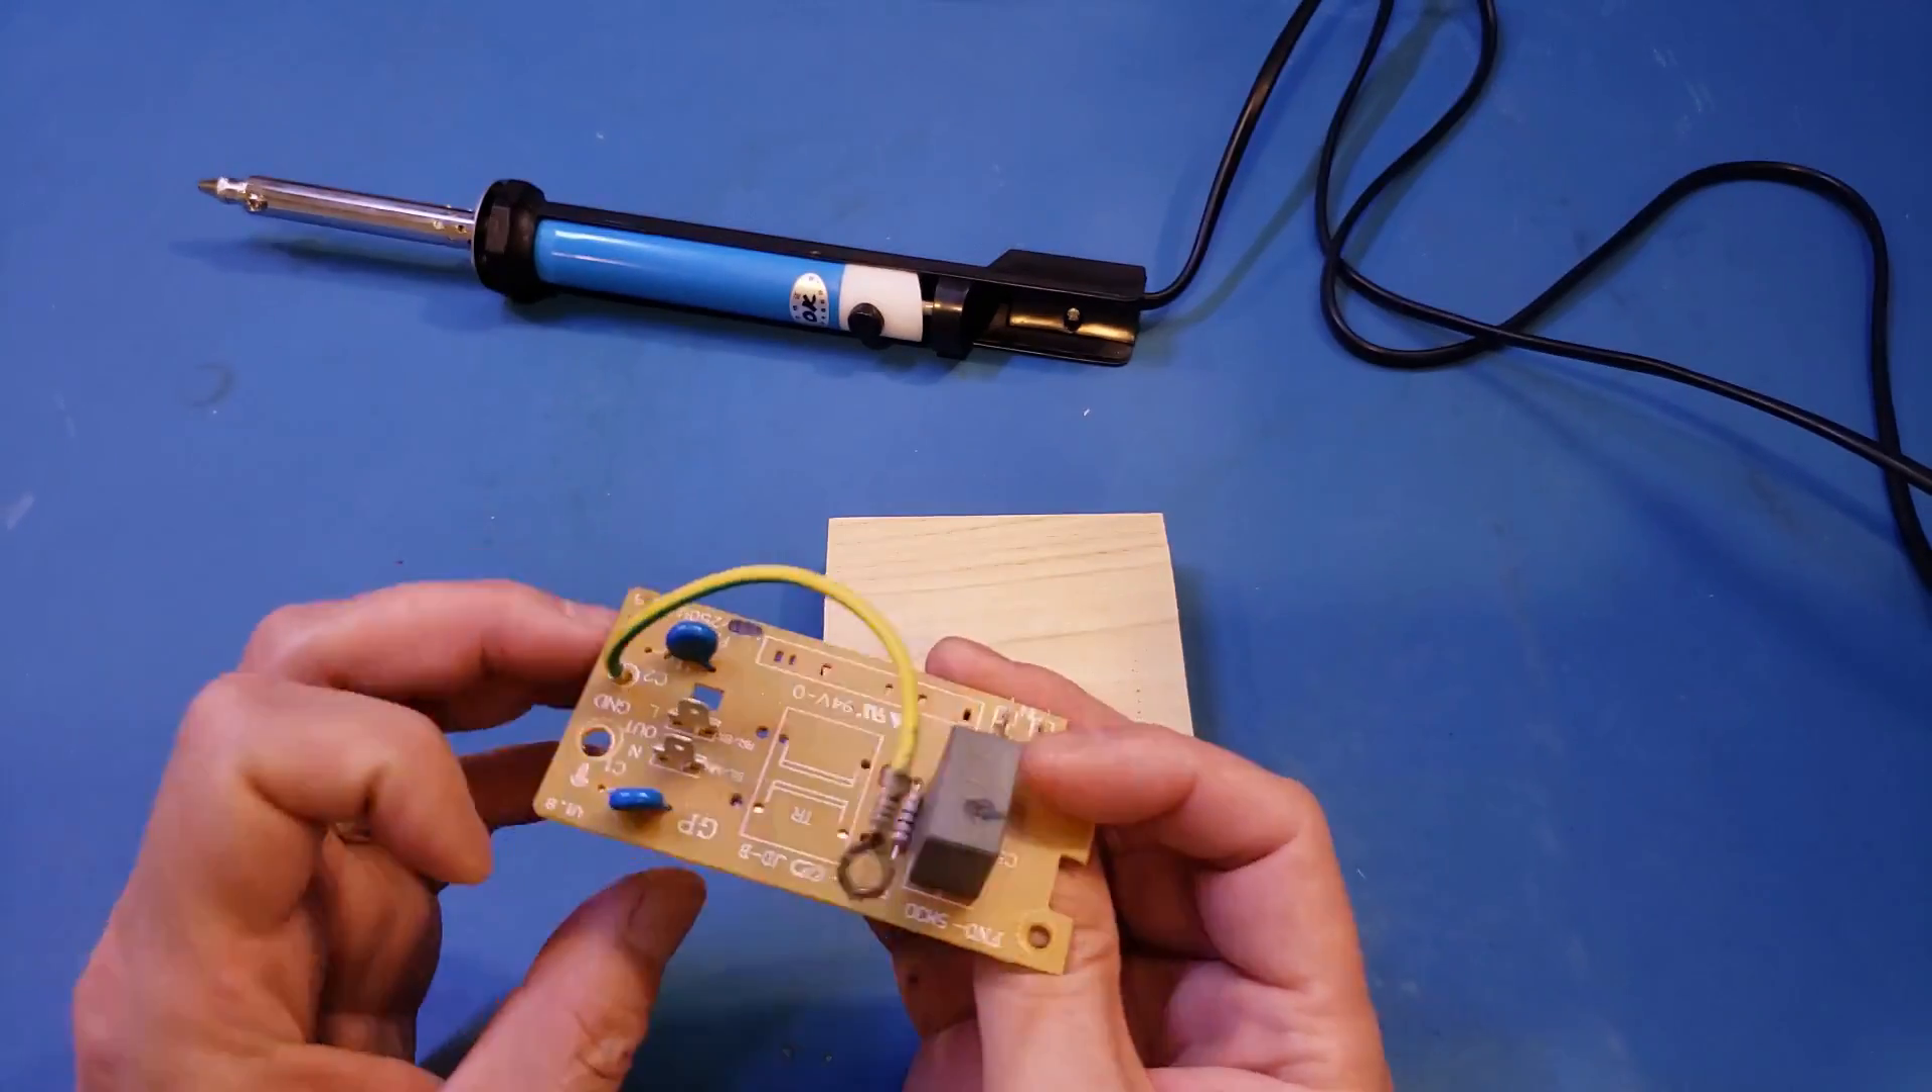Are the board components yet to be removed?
Yes.